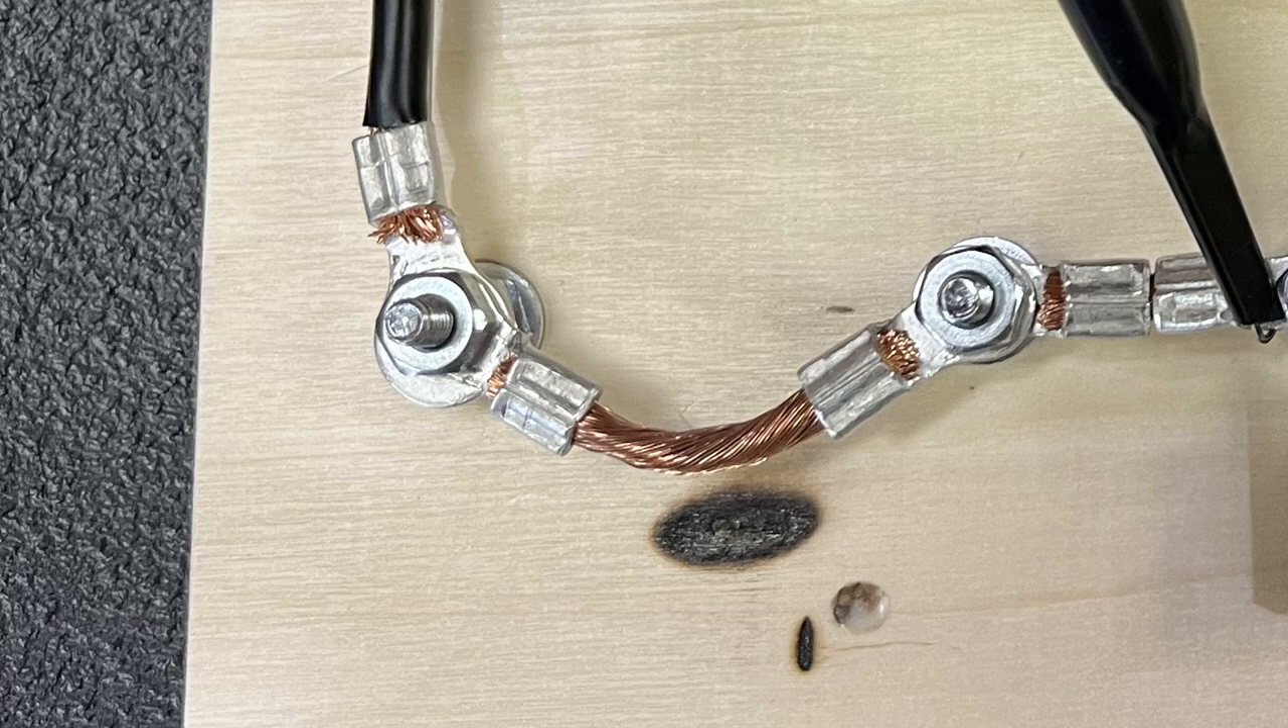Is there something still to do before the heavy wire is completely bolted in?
No.